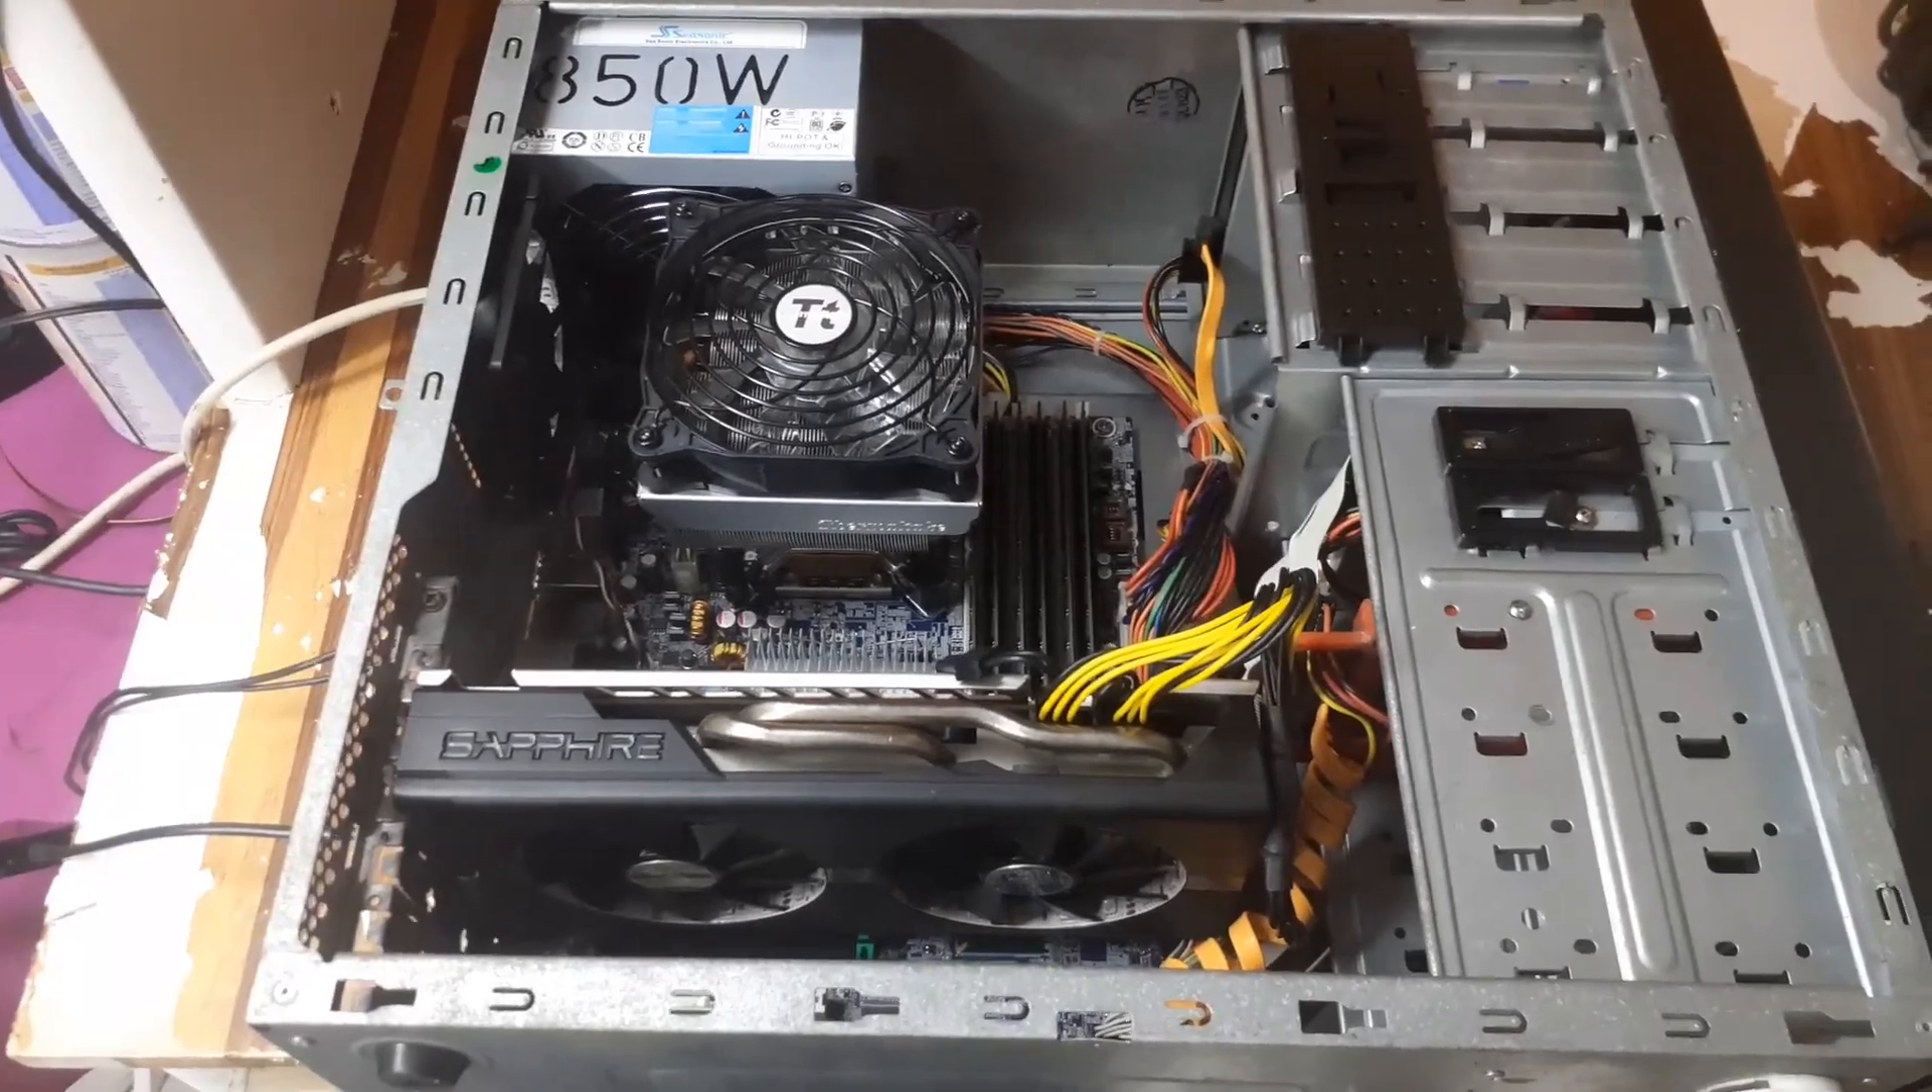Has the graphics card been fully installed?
Yes.